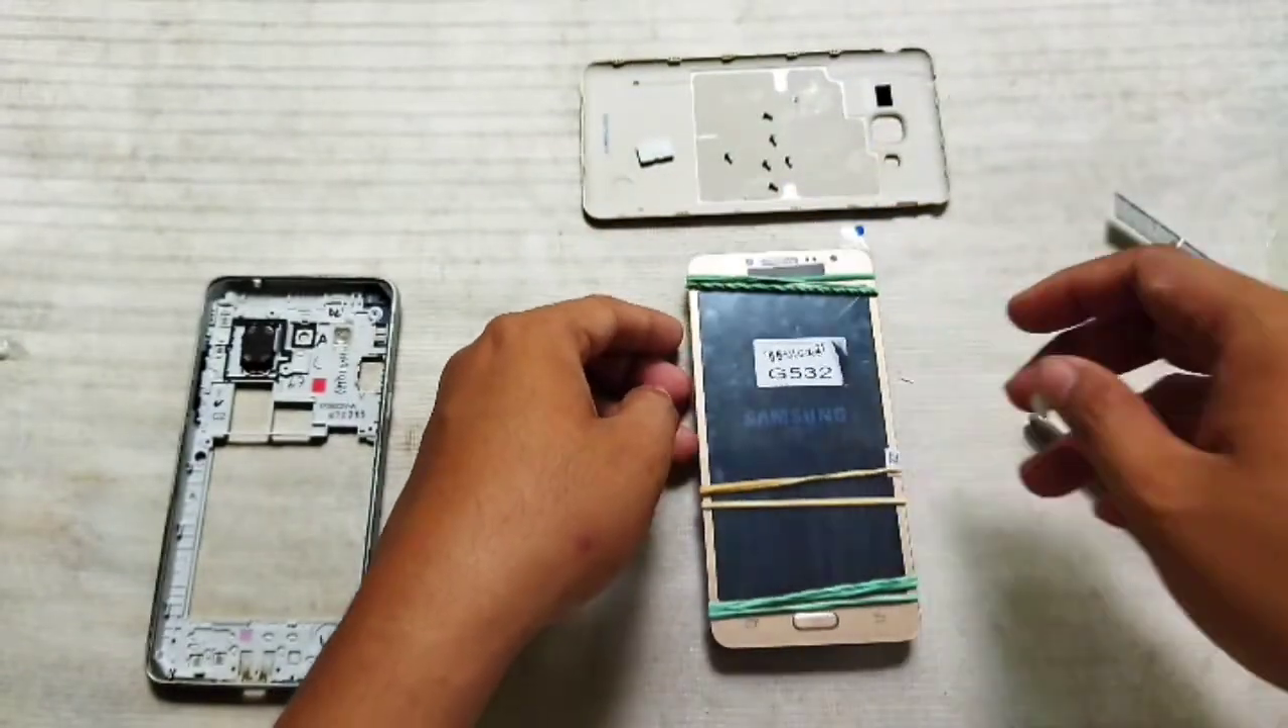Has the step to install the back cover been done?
No.